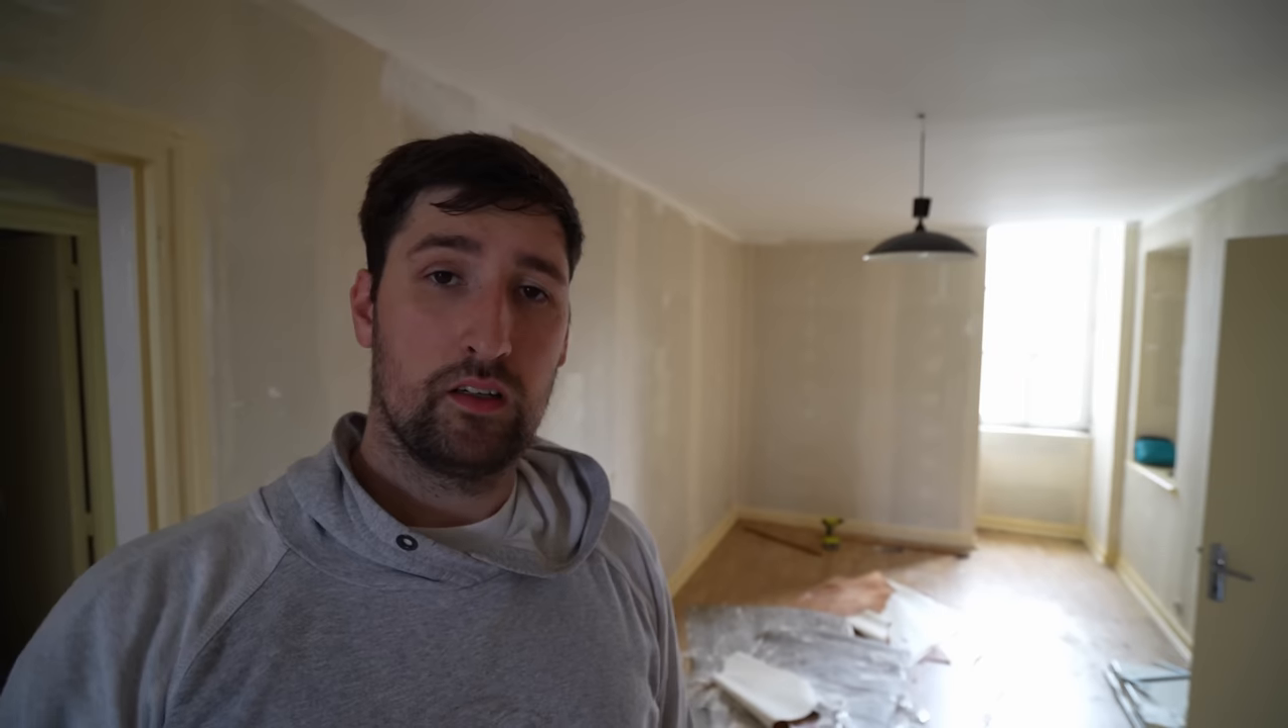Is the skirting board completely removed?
No.